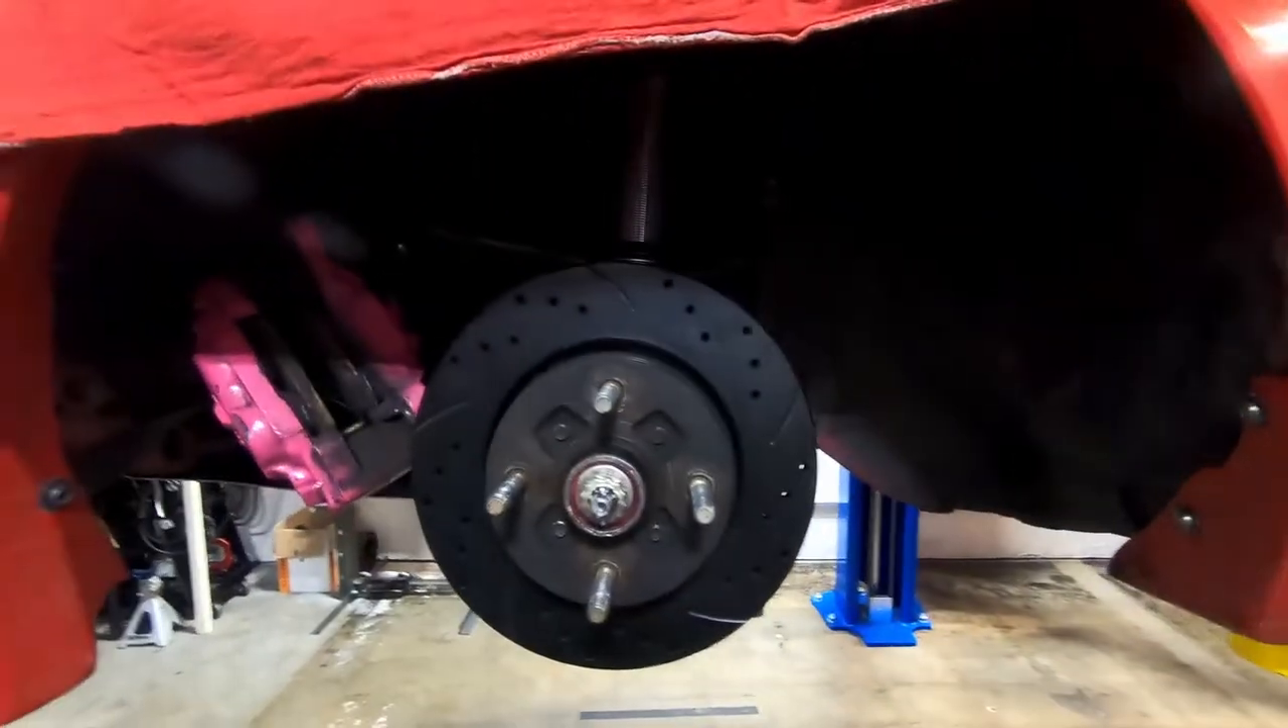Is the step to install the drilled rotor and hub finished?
Yes.